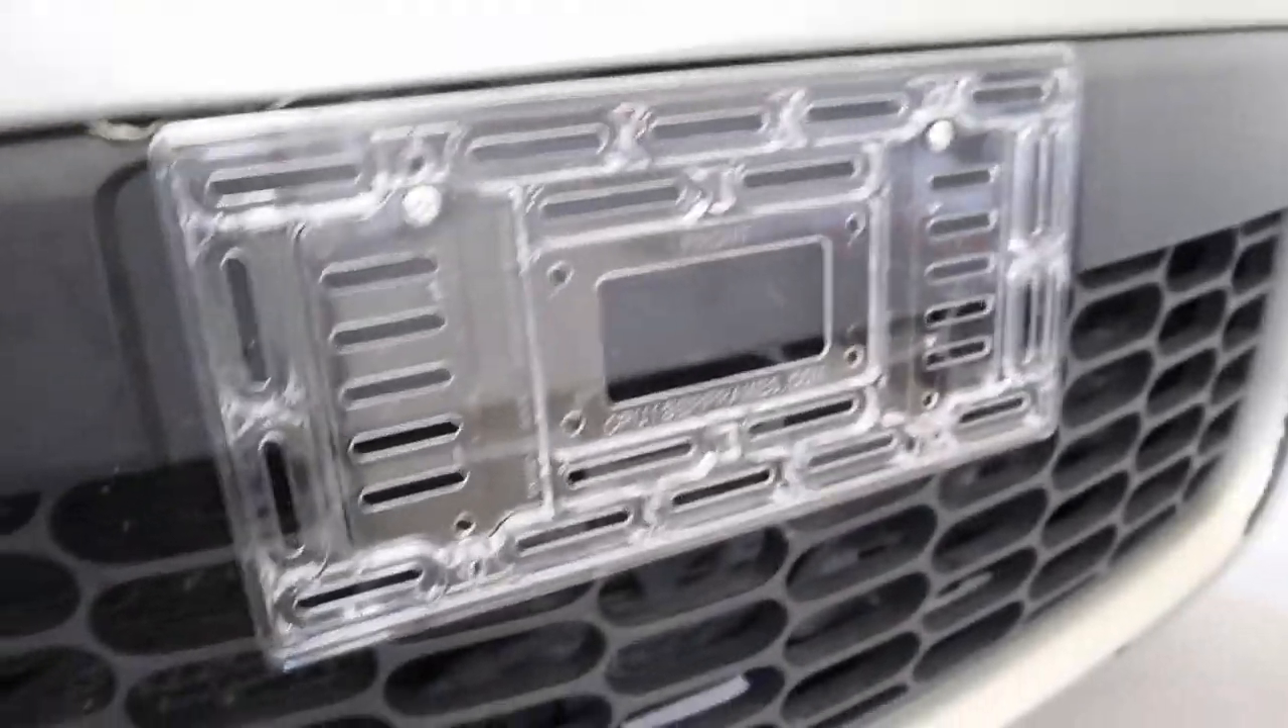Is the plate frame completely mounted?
Yes.